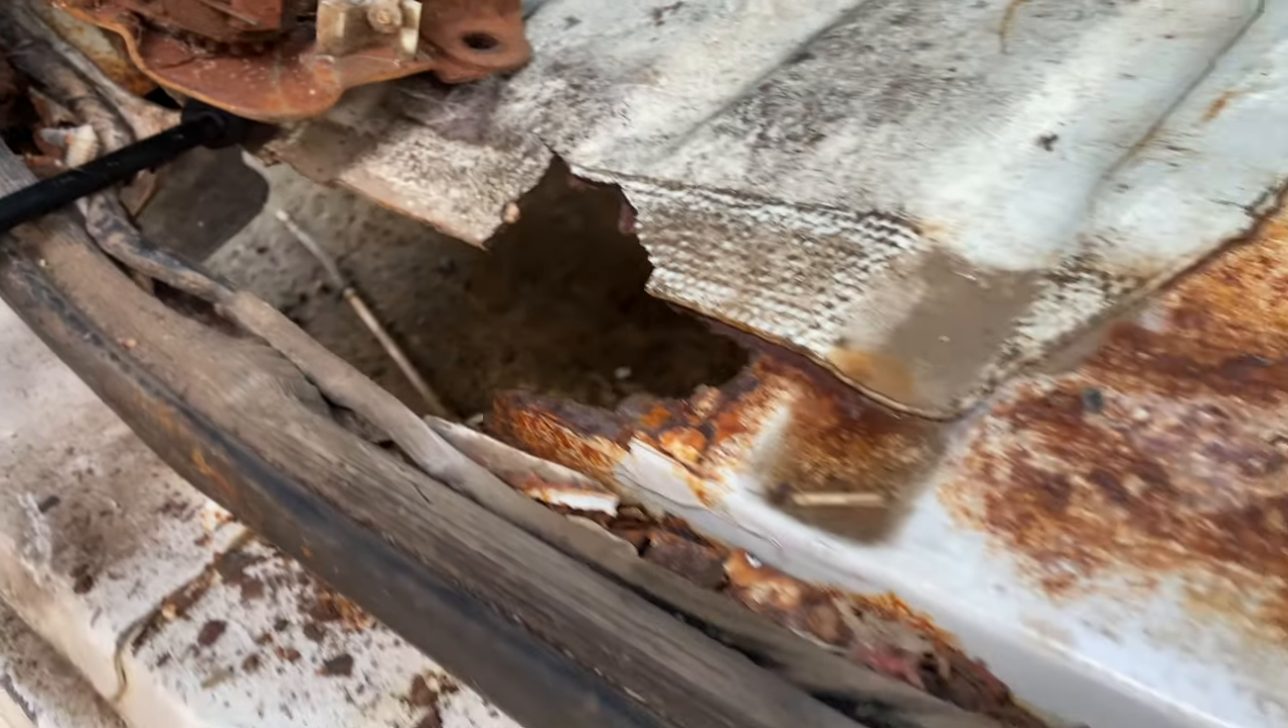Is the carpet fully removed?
Yes.